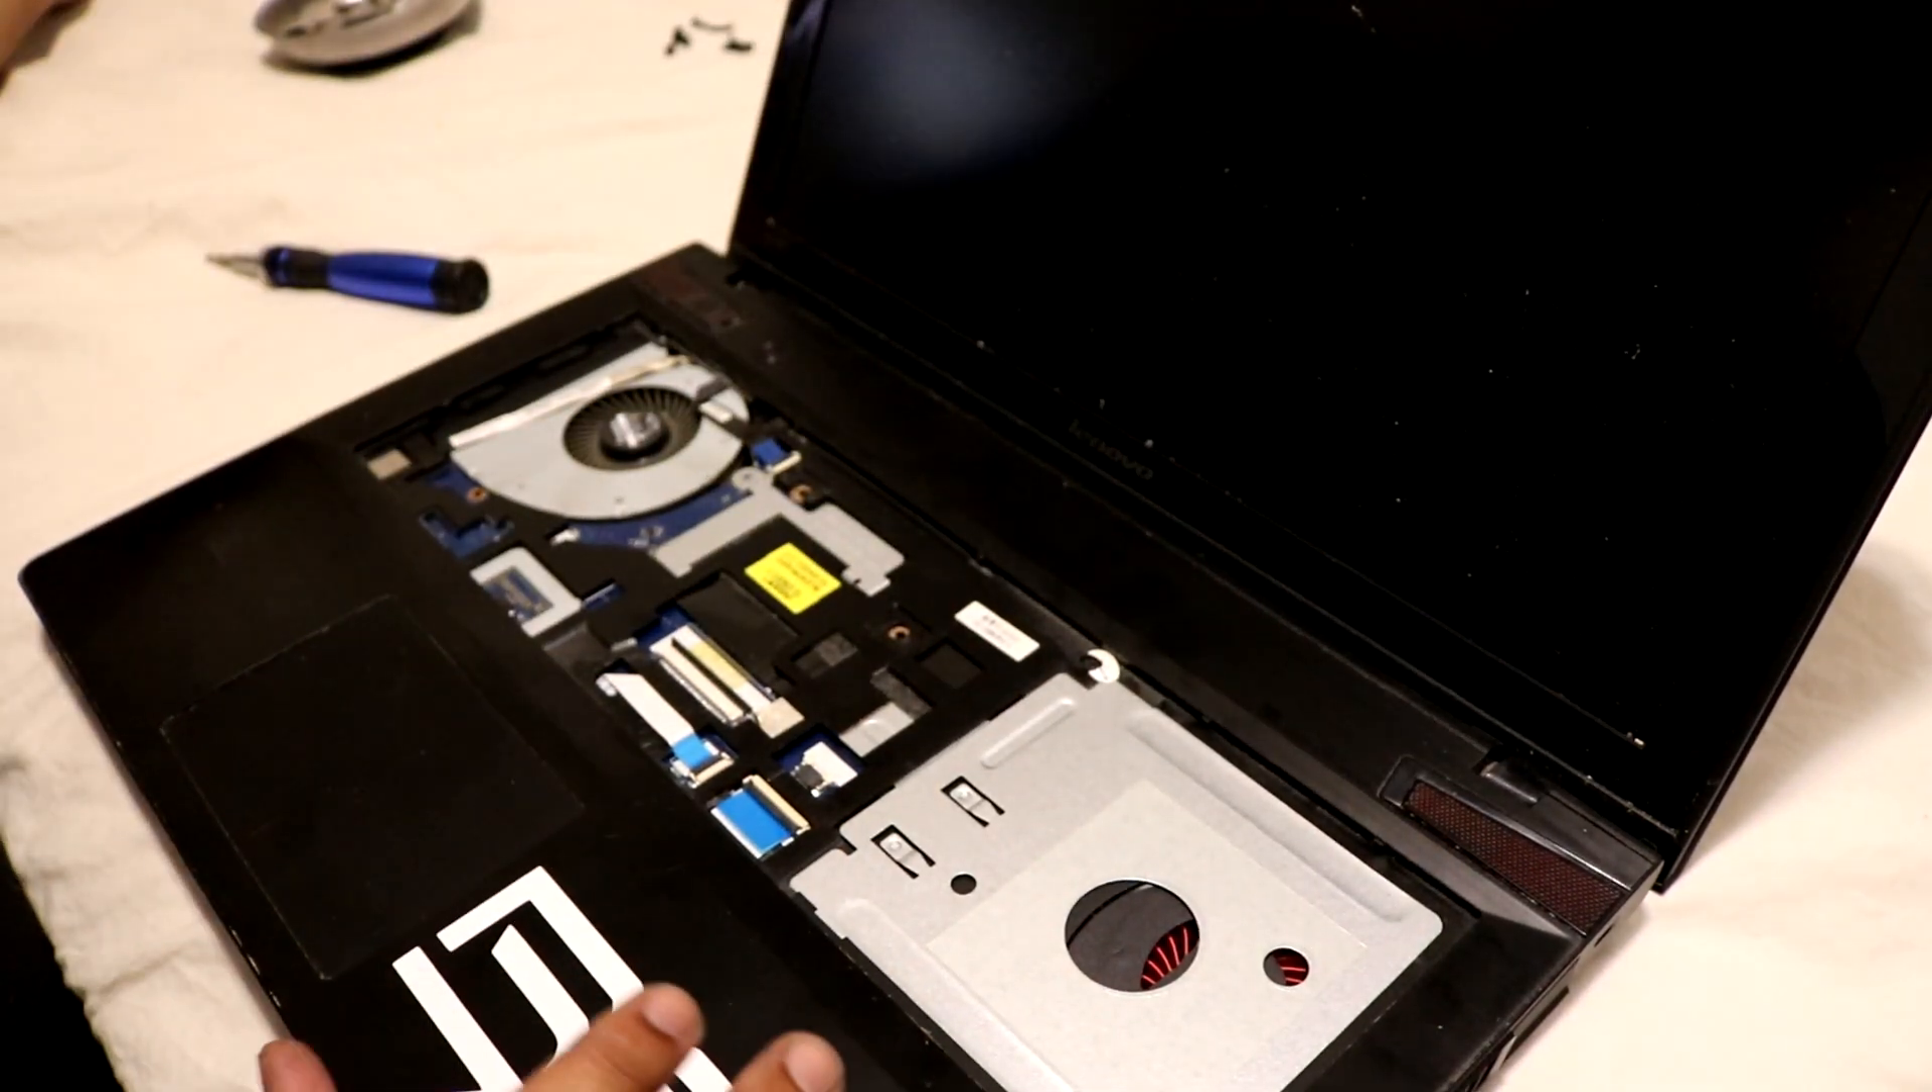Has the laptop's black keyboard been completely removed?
Yes.